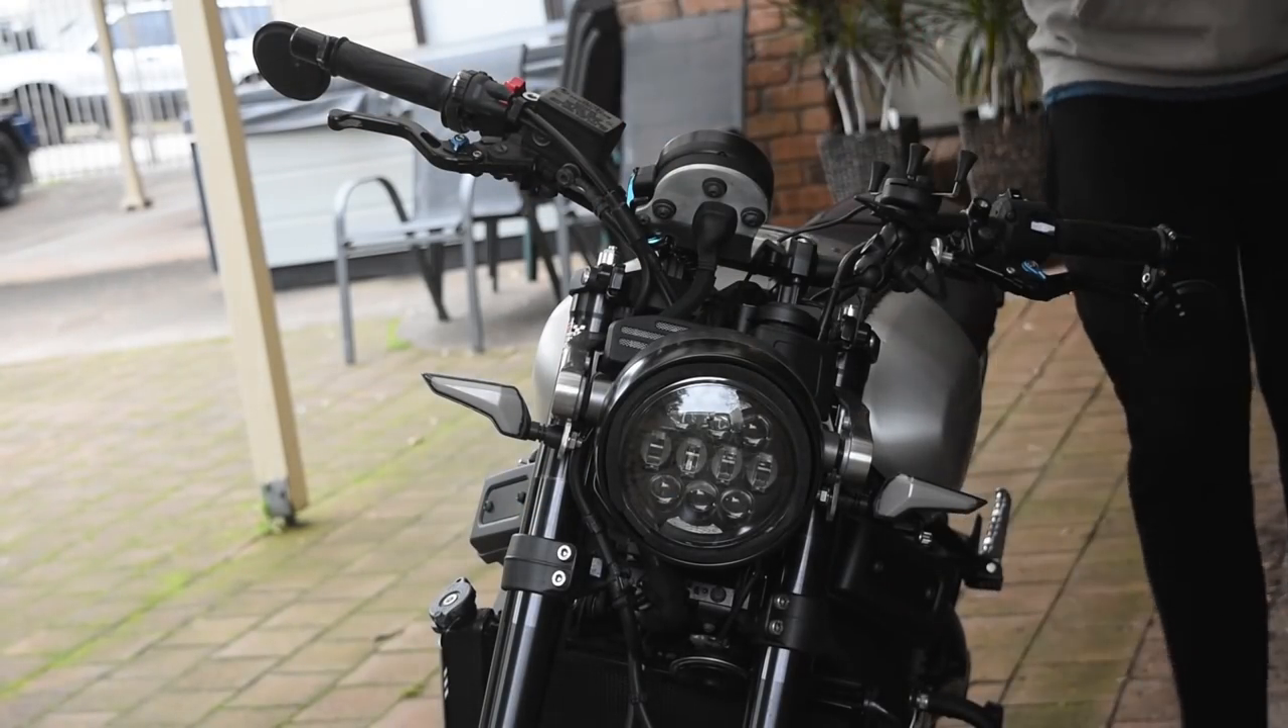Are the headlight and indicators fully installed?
Yes.